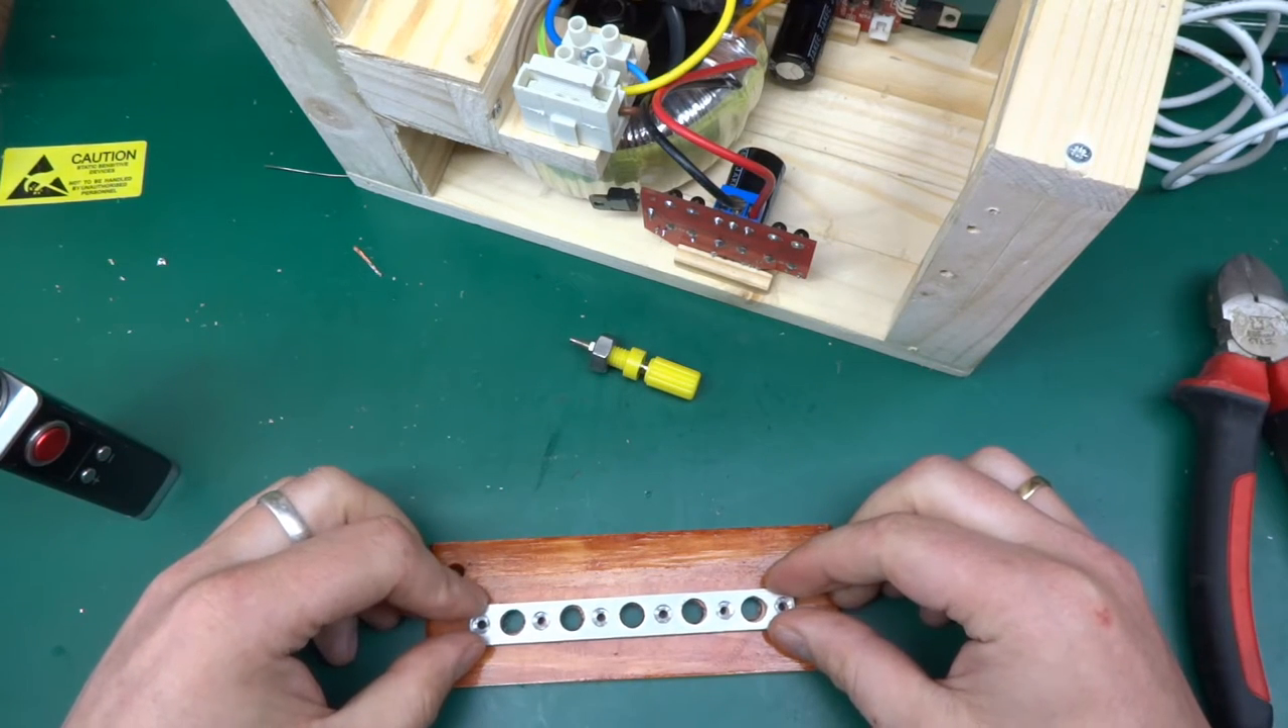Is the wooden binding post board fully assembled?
No.